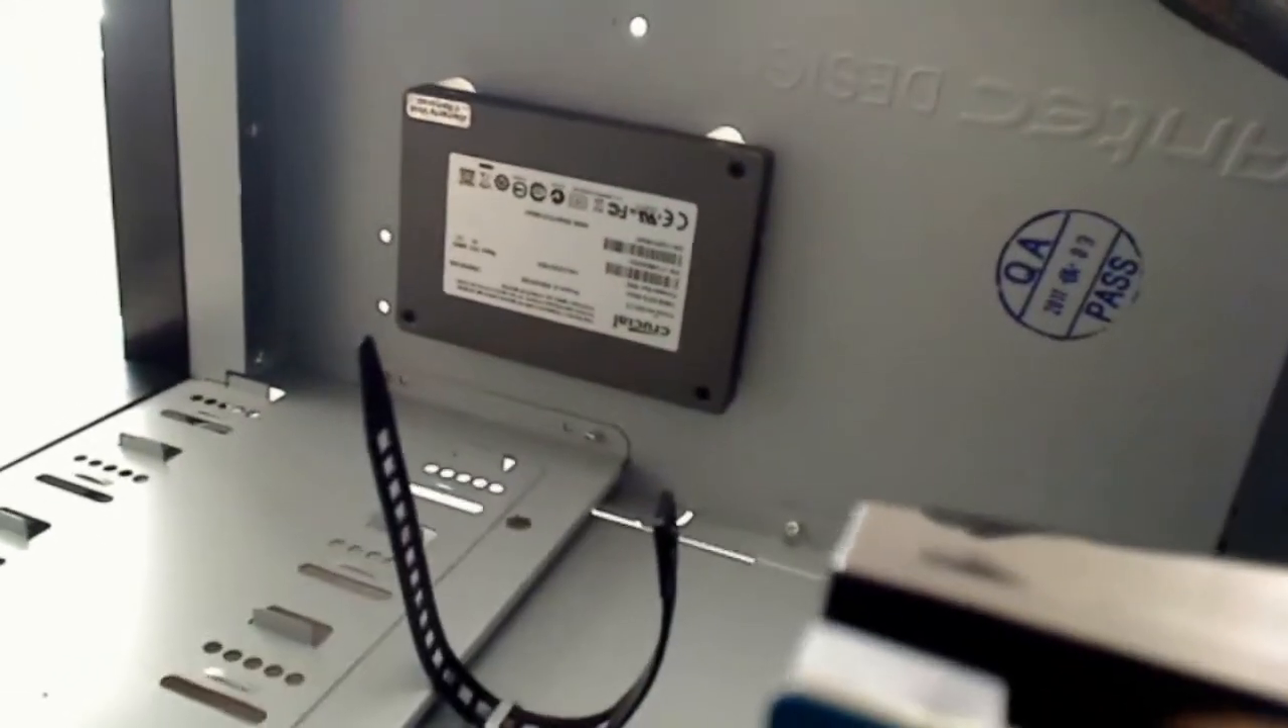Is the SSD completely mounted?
Yes.